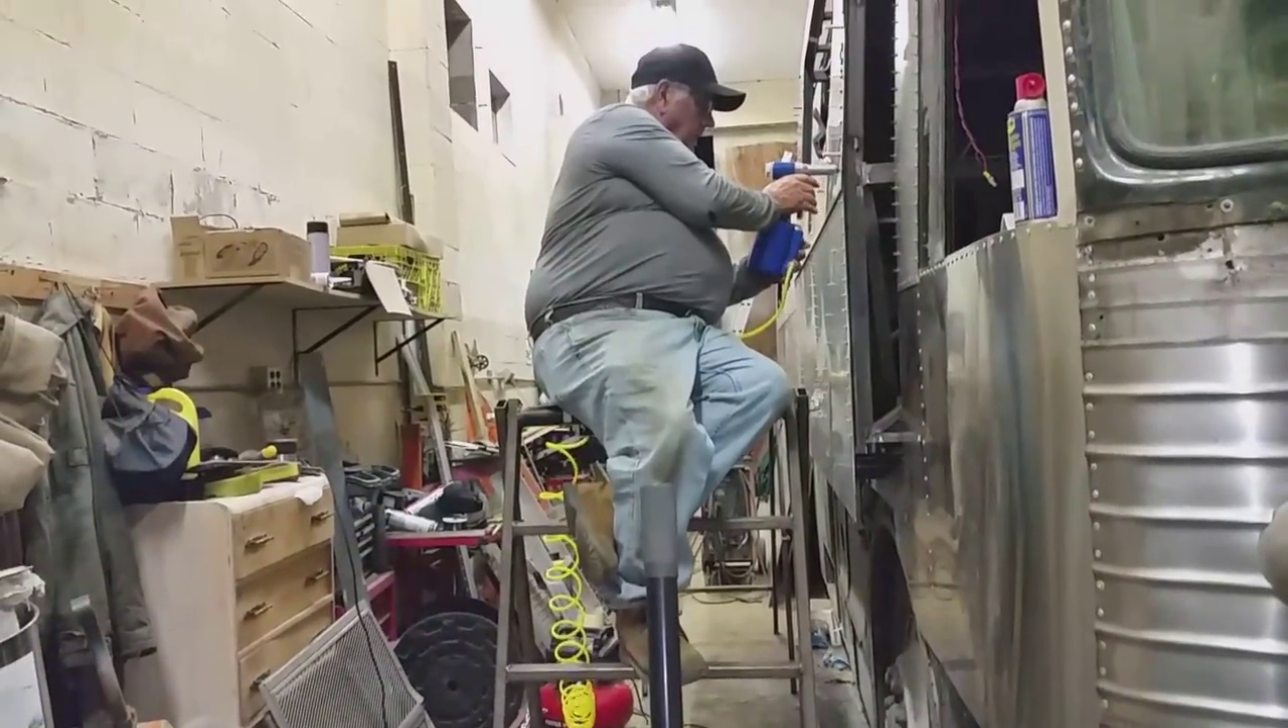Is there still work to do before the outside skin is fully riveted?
Yes.